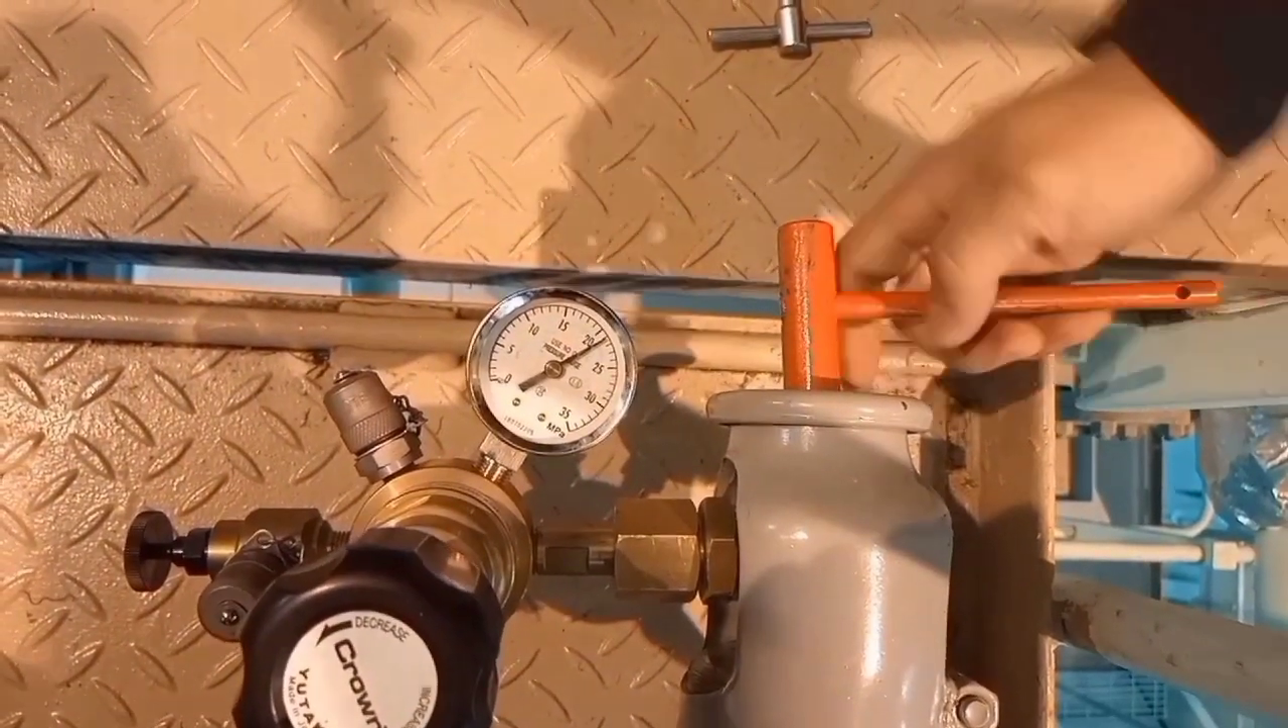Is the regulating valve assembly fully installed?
Yes.